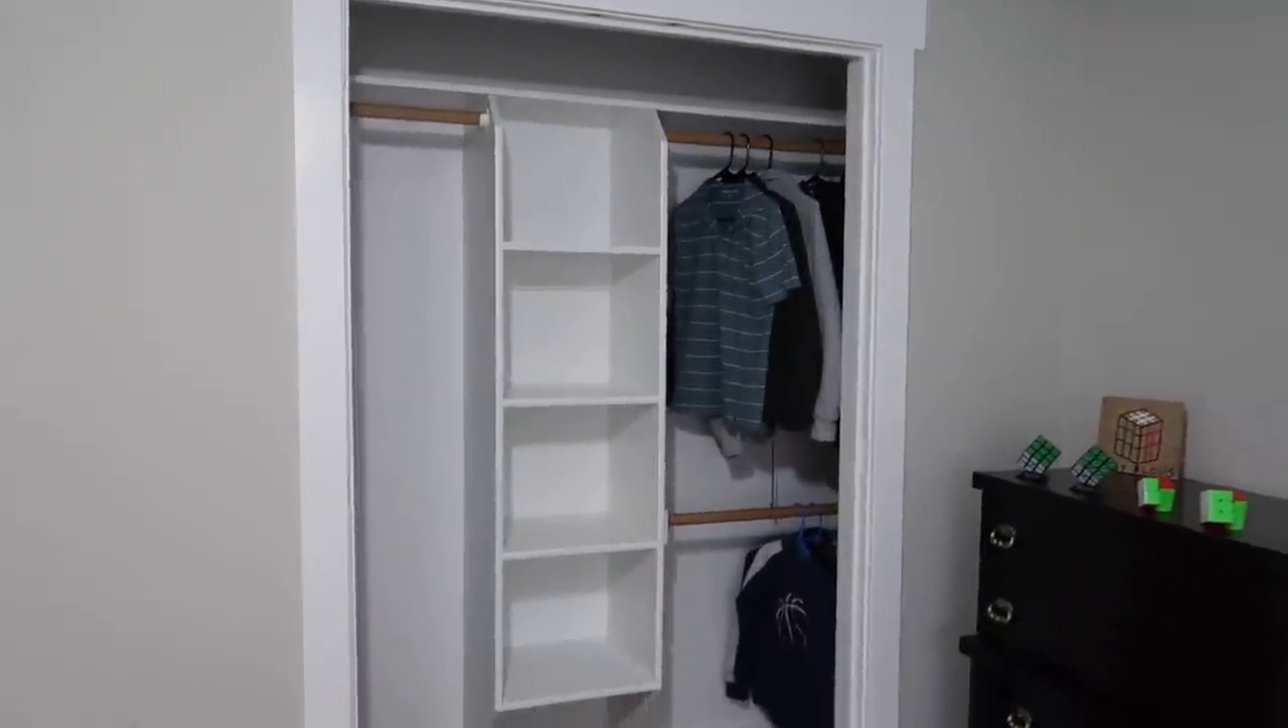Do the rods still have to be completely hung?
No.